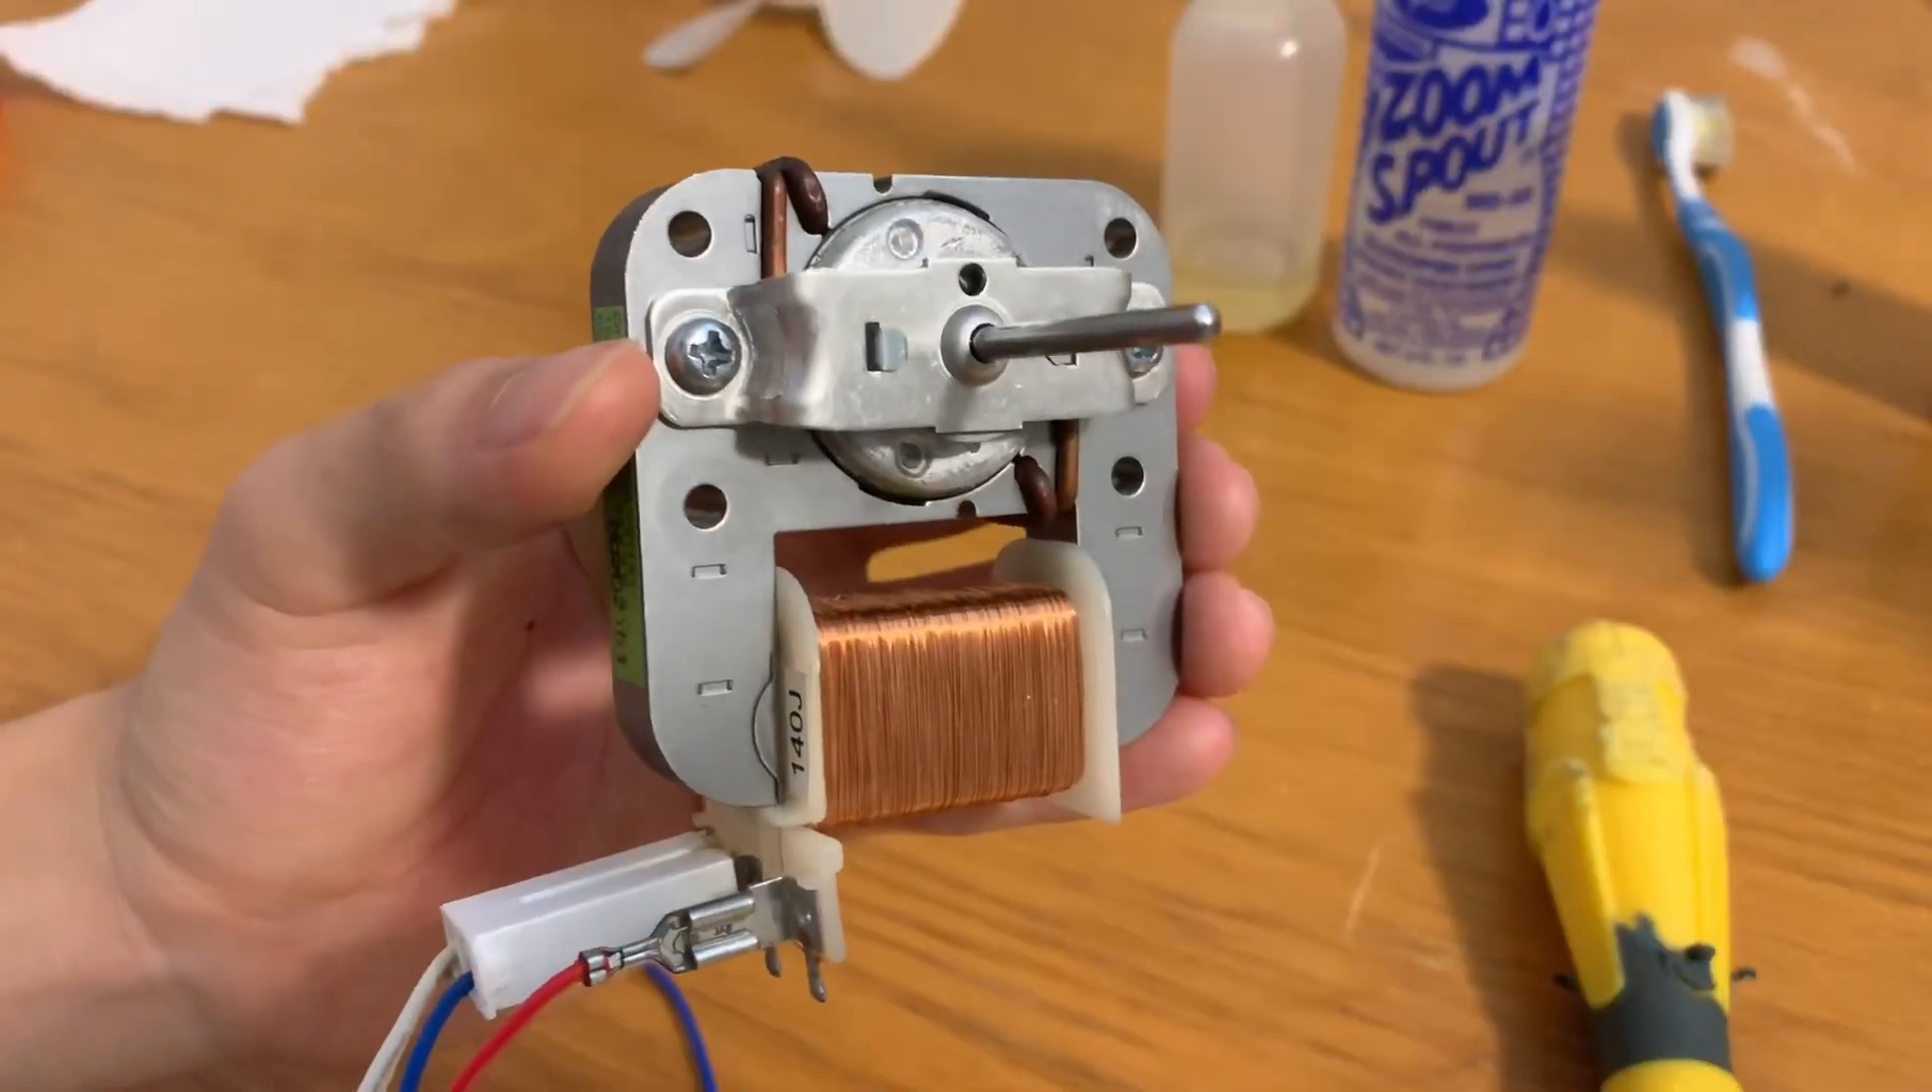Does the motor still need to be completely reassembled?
No.